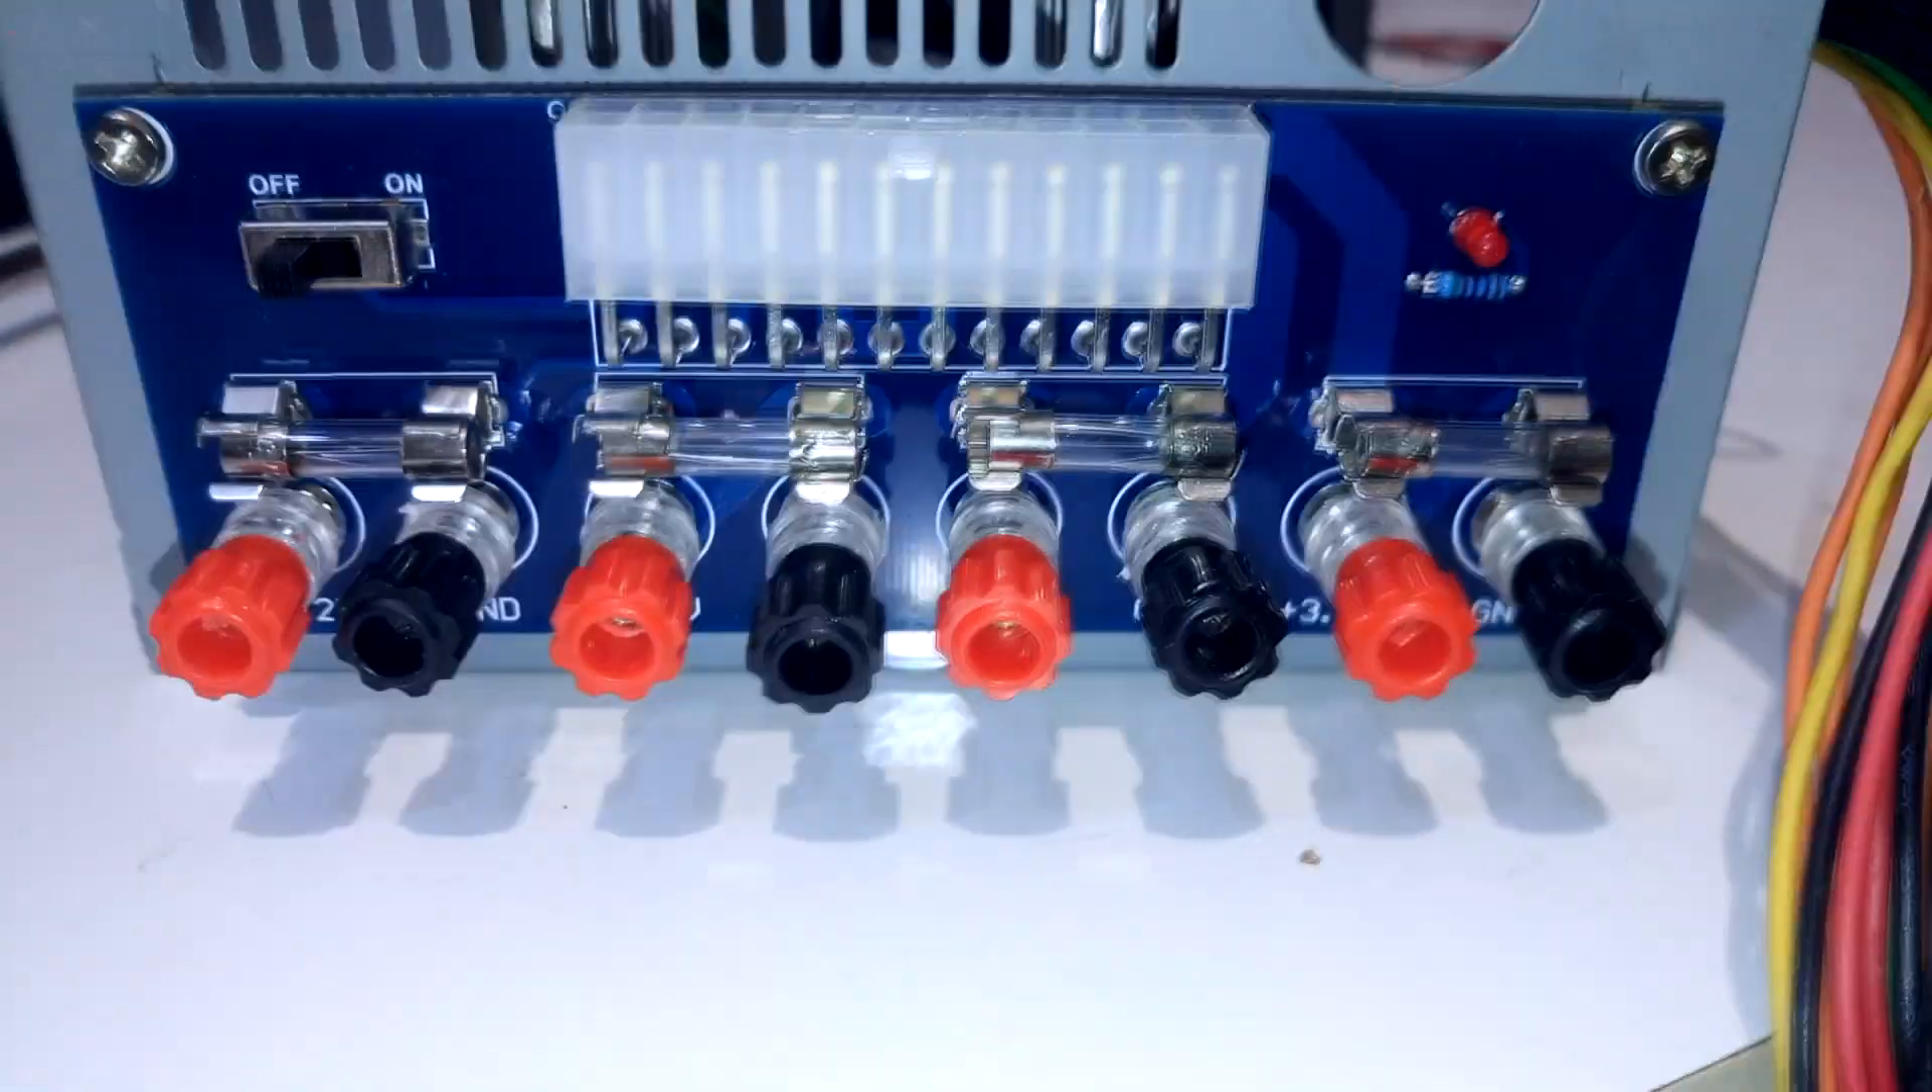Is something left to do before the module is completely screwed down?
No.